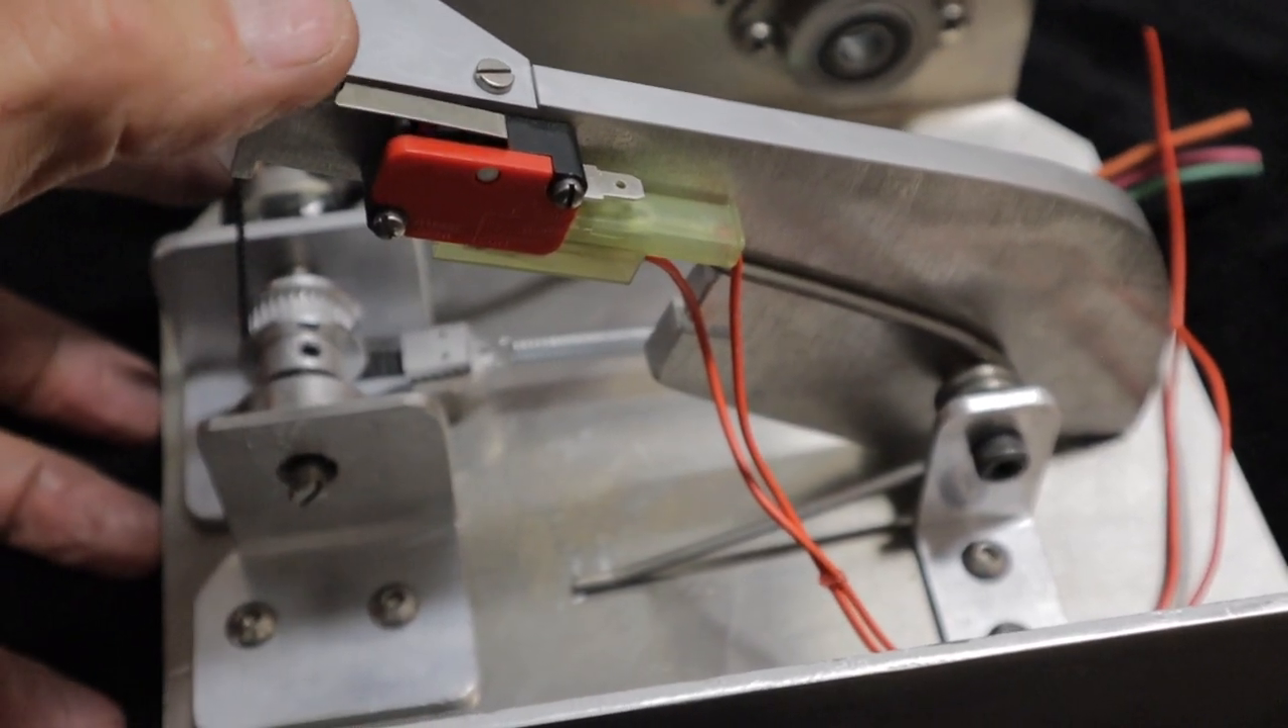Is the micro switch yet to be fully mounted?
No.